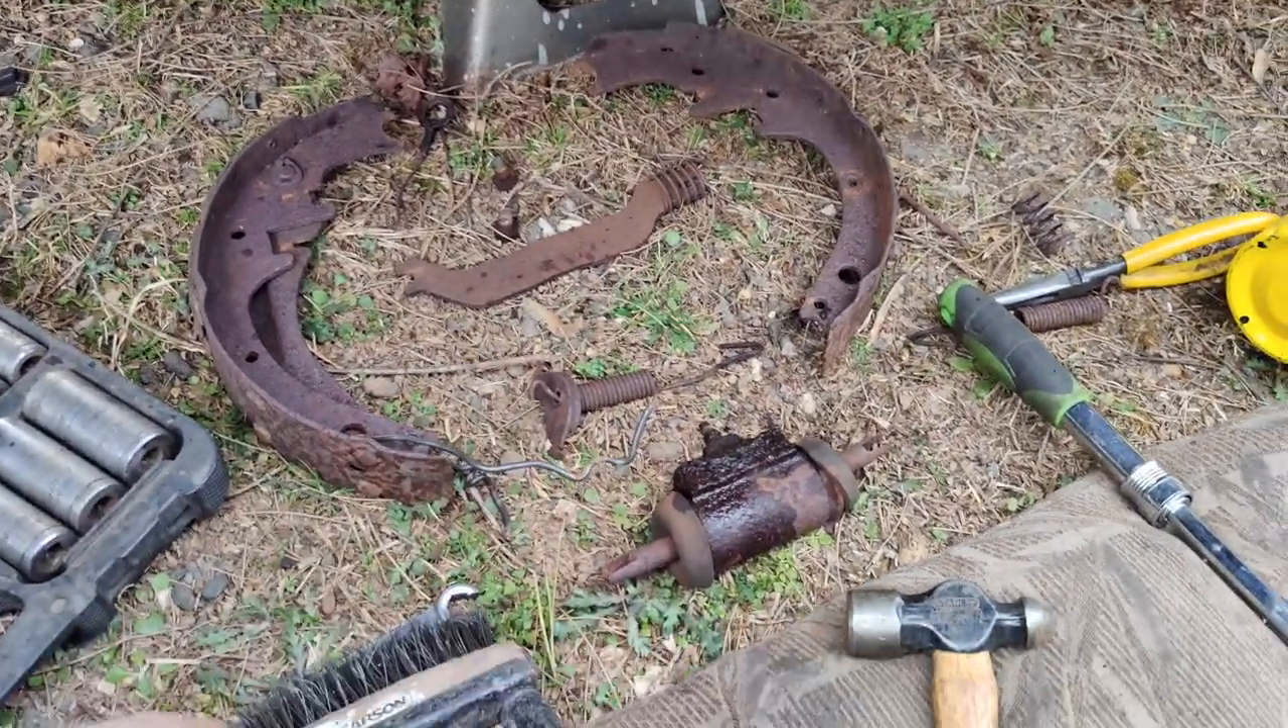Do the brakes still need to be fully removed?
No.